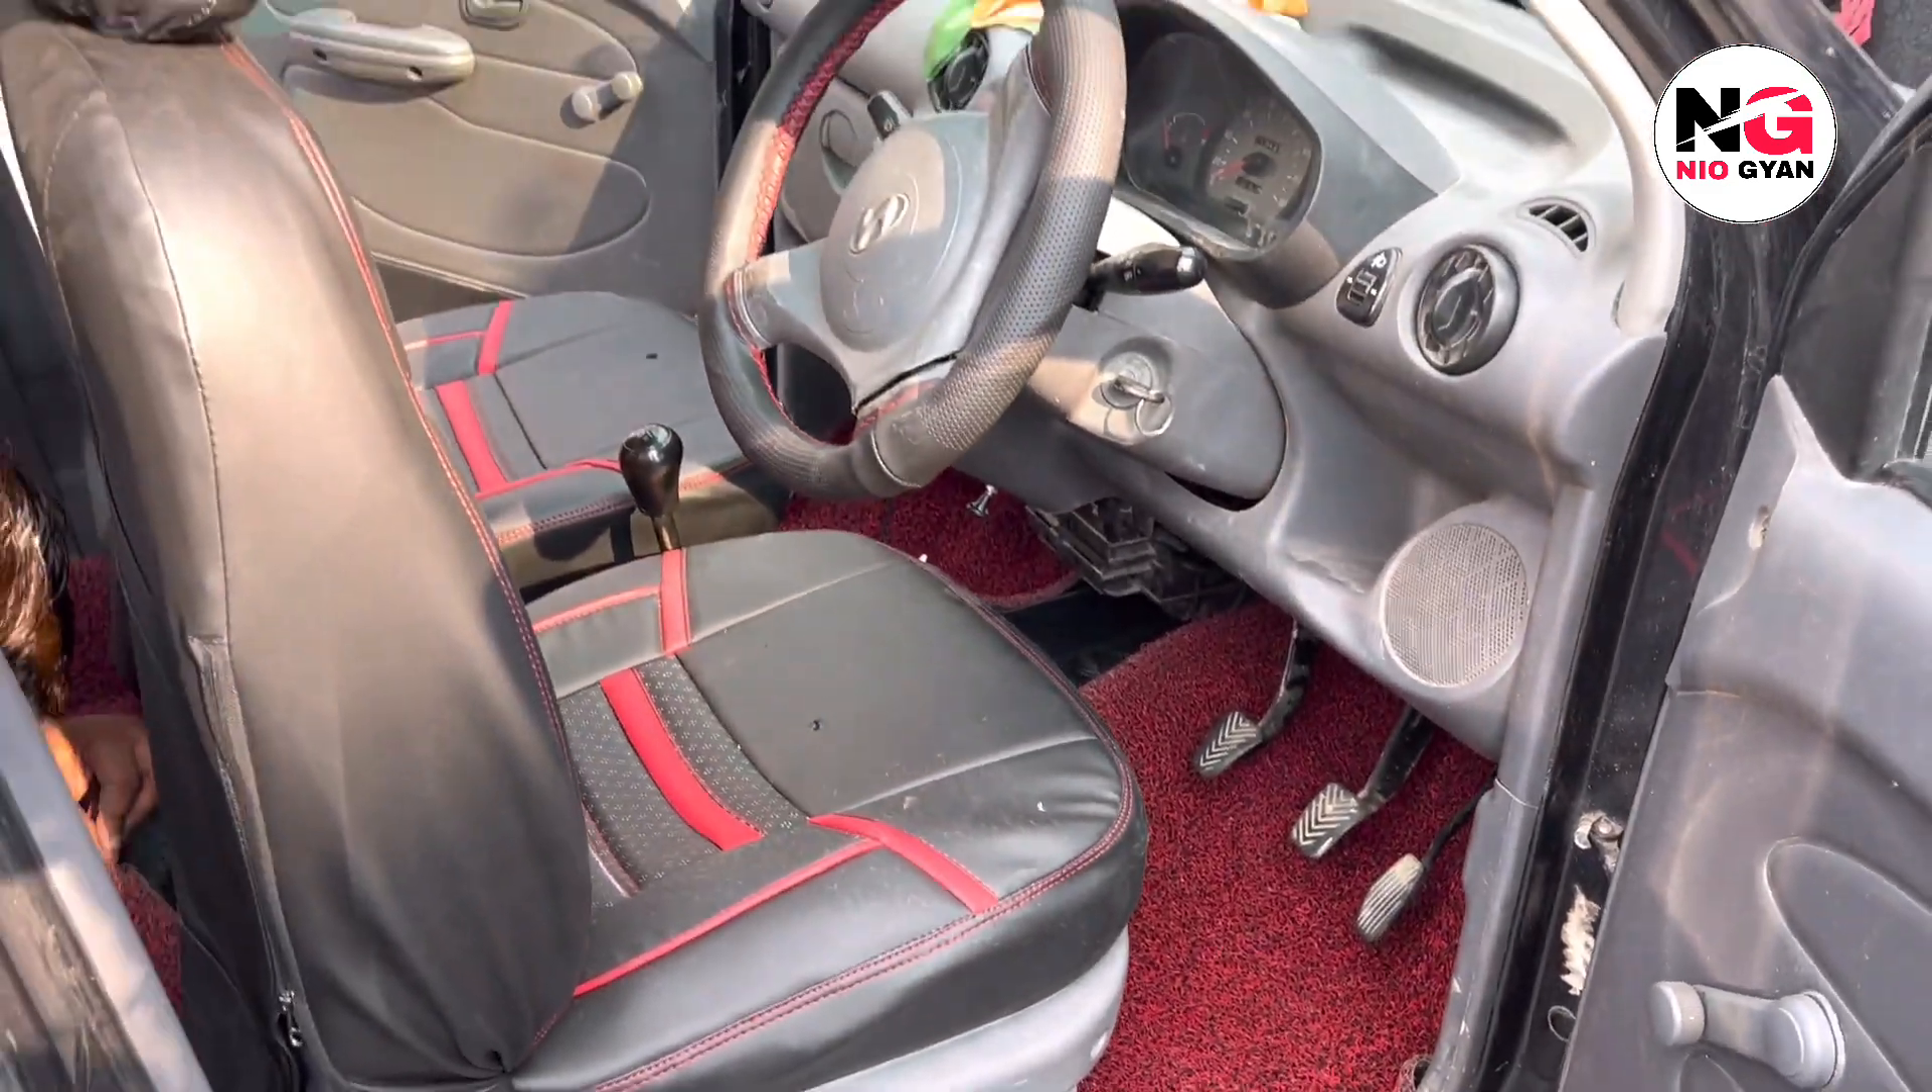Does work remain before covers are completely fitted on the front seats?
No.